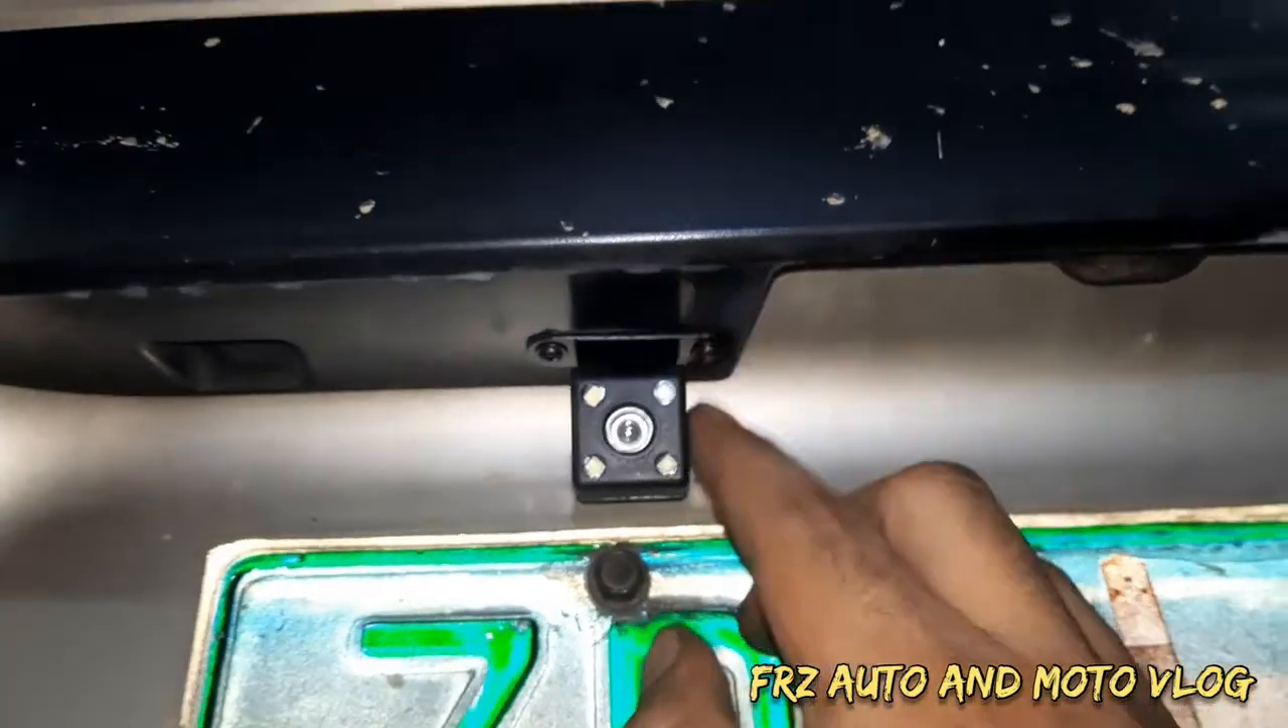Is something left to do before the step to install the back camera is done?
No.